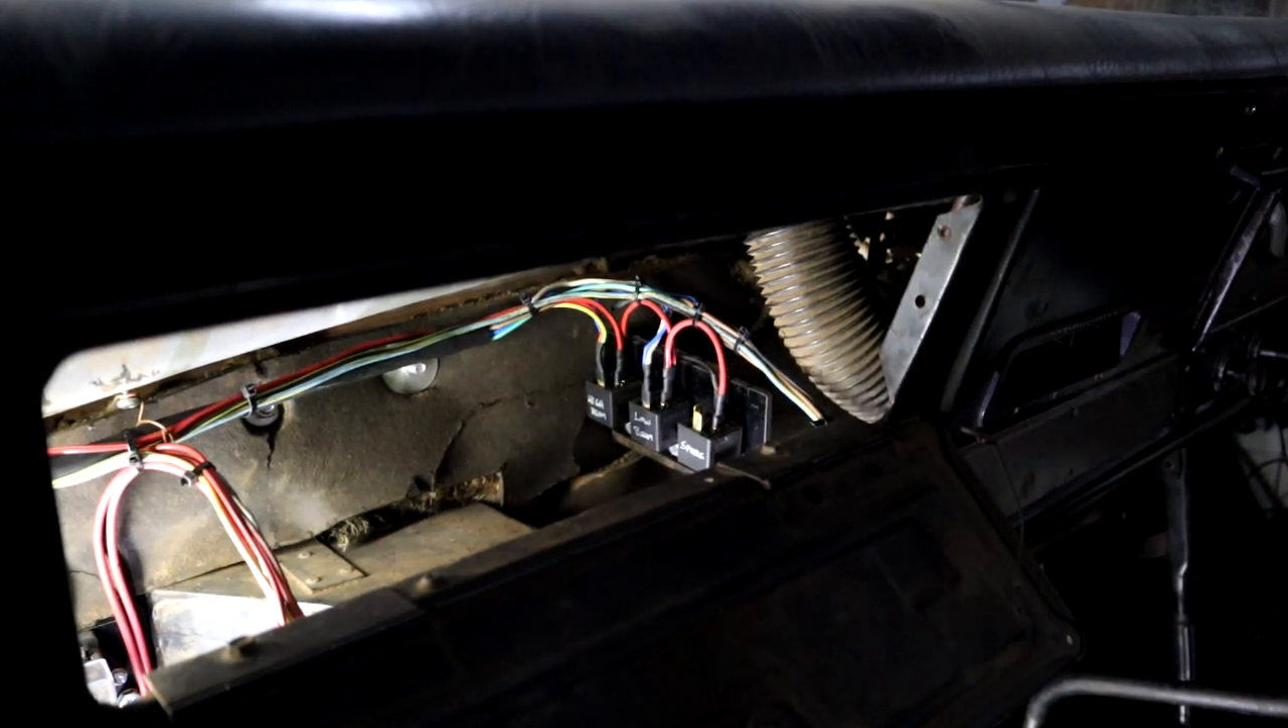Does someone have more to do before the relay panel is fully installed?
No.